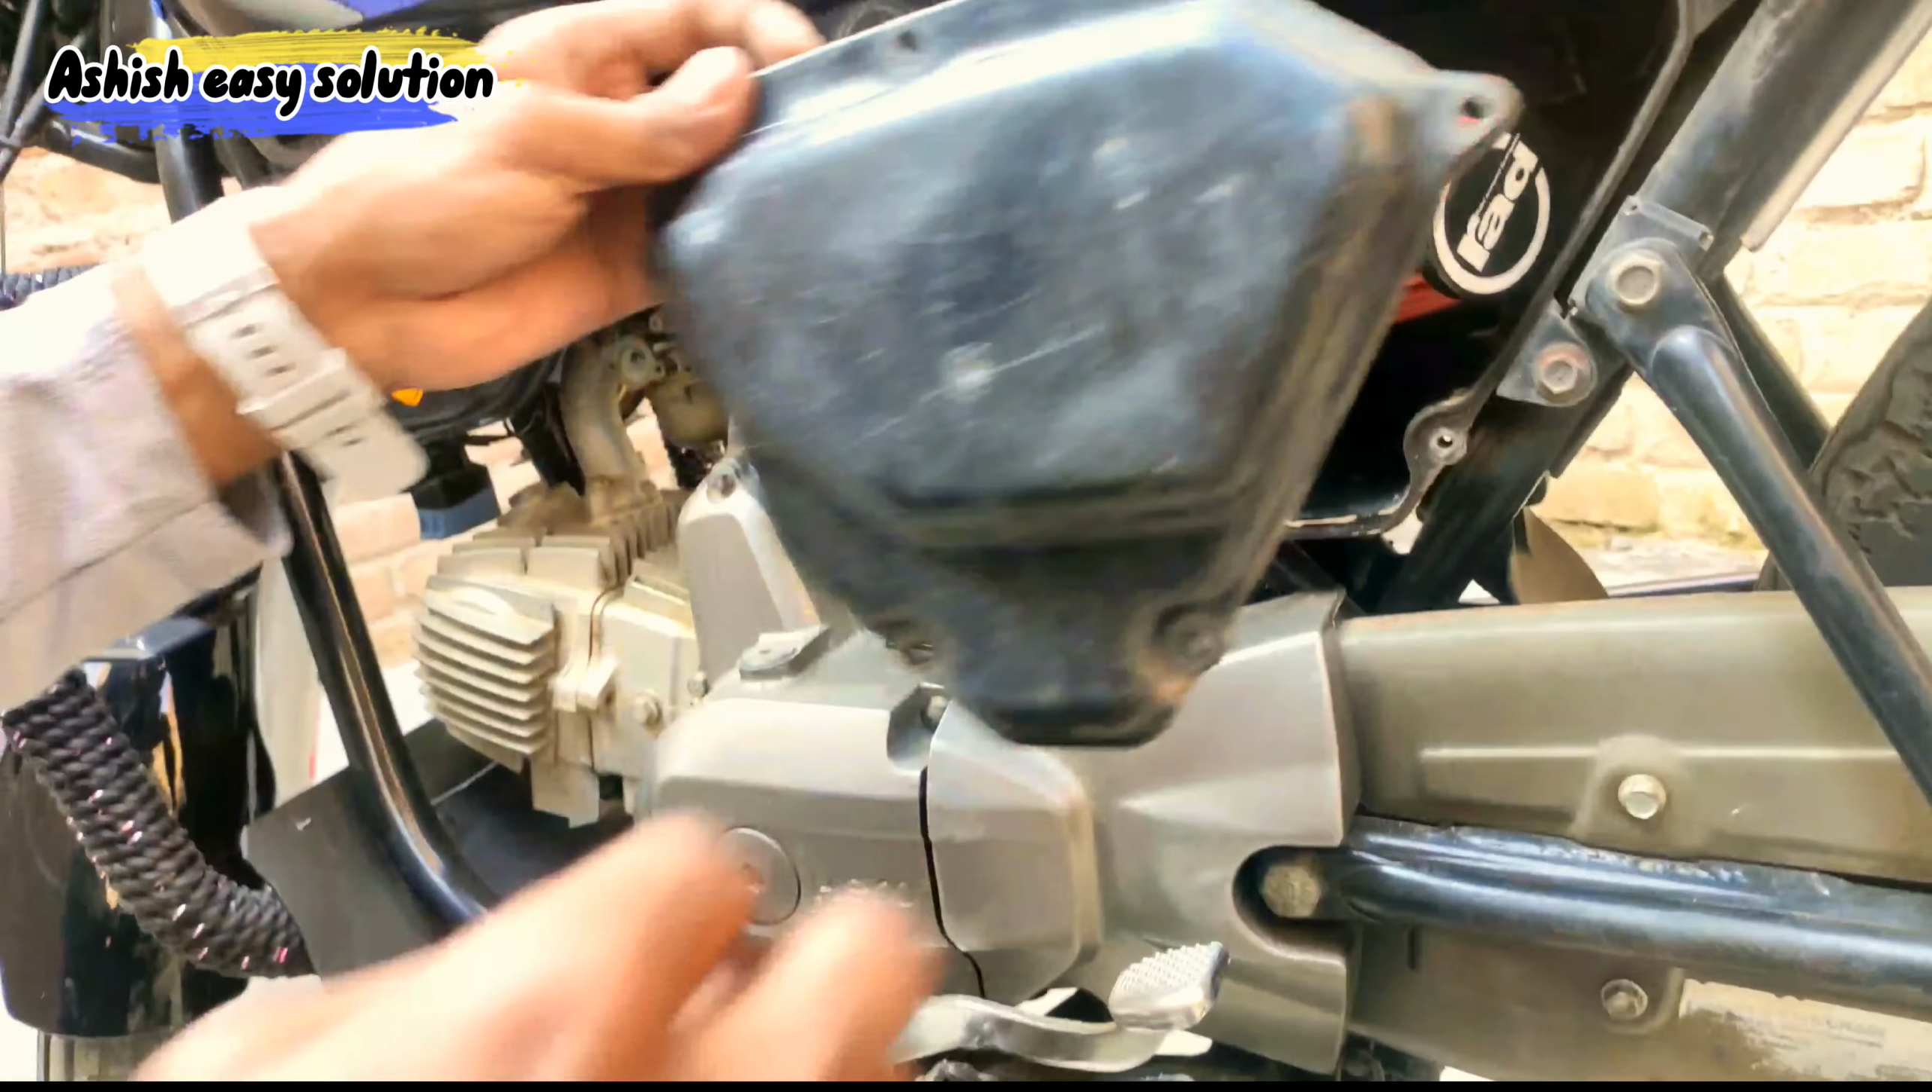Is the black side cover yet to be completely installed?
Yes.